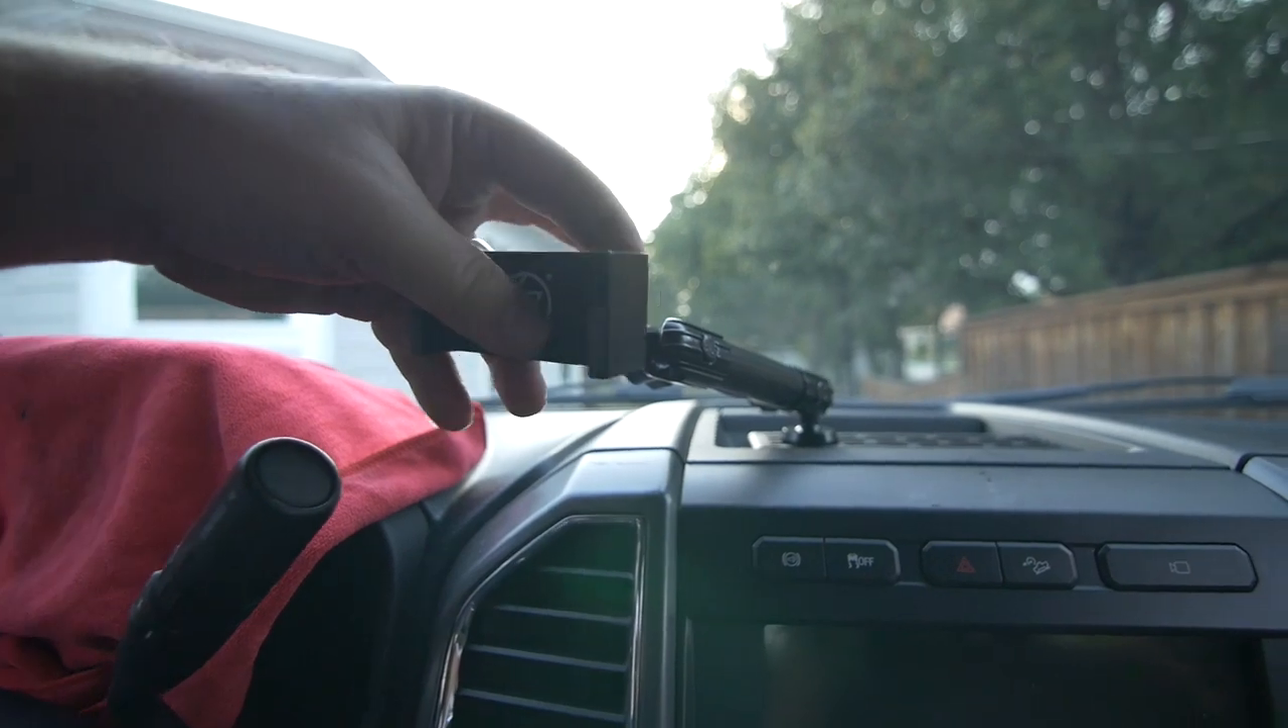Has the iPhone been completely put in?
No.